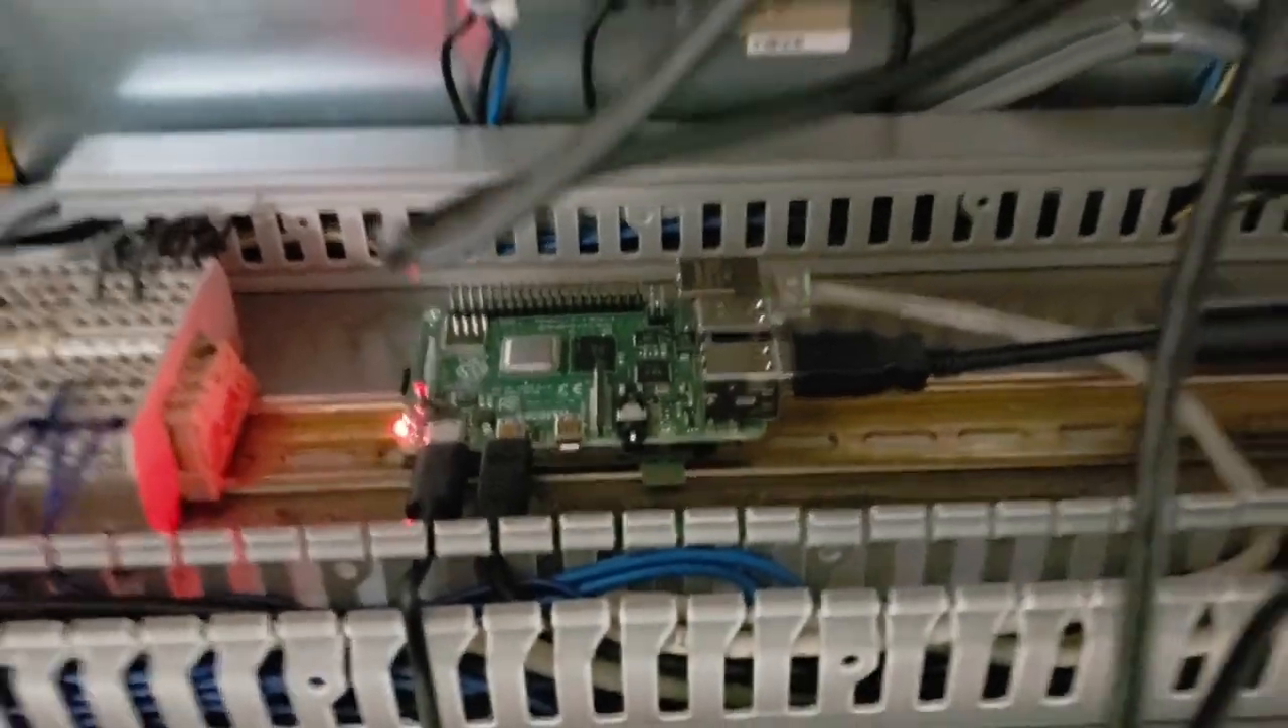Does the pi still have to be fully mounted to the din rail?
No.